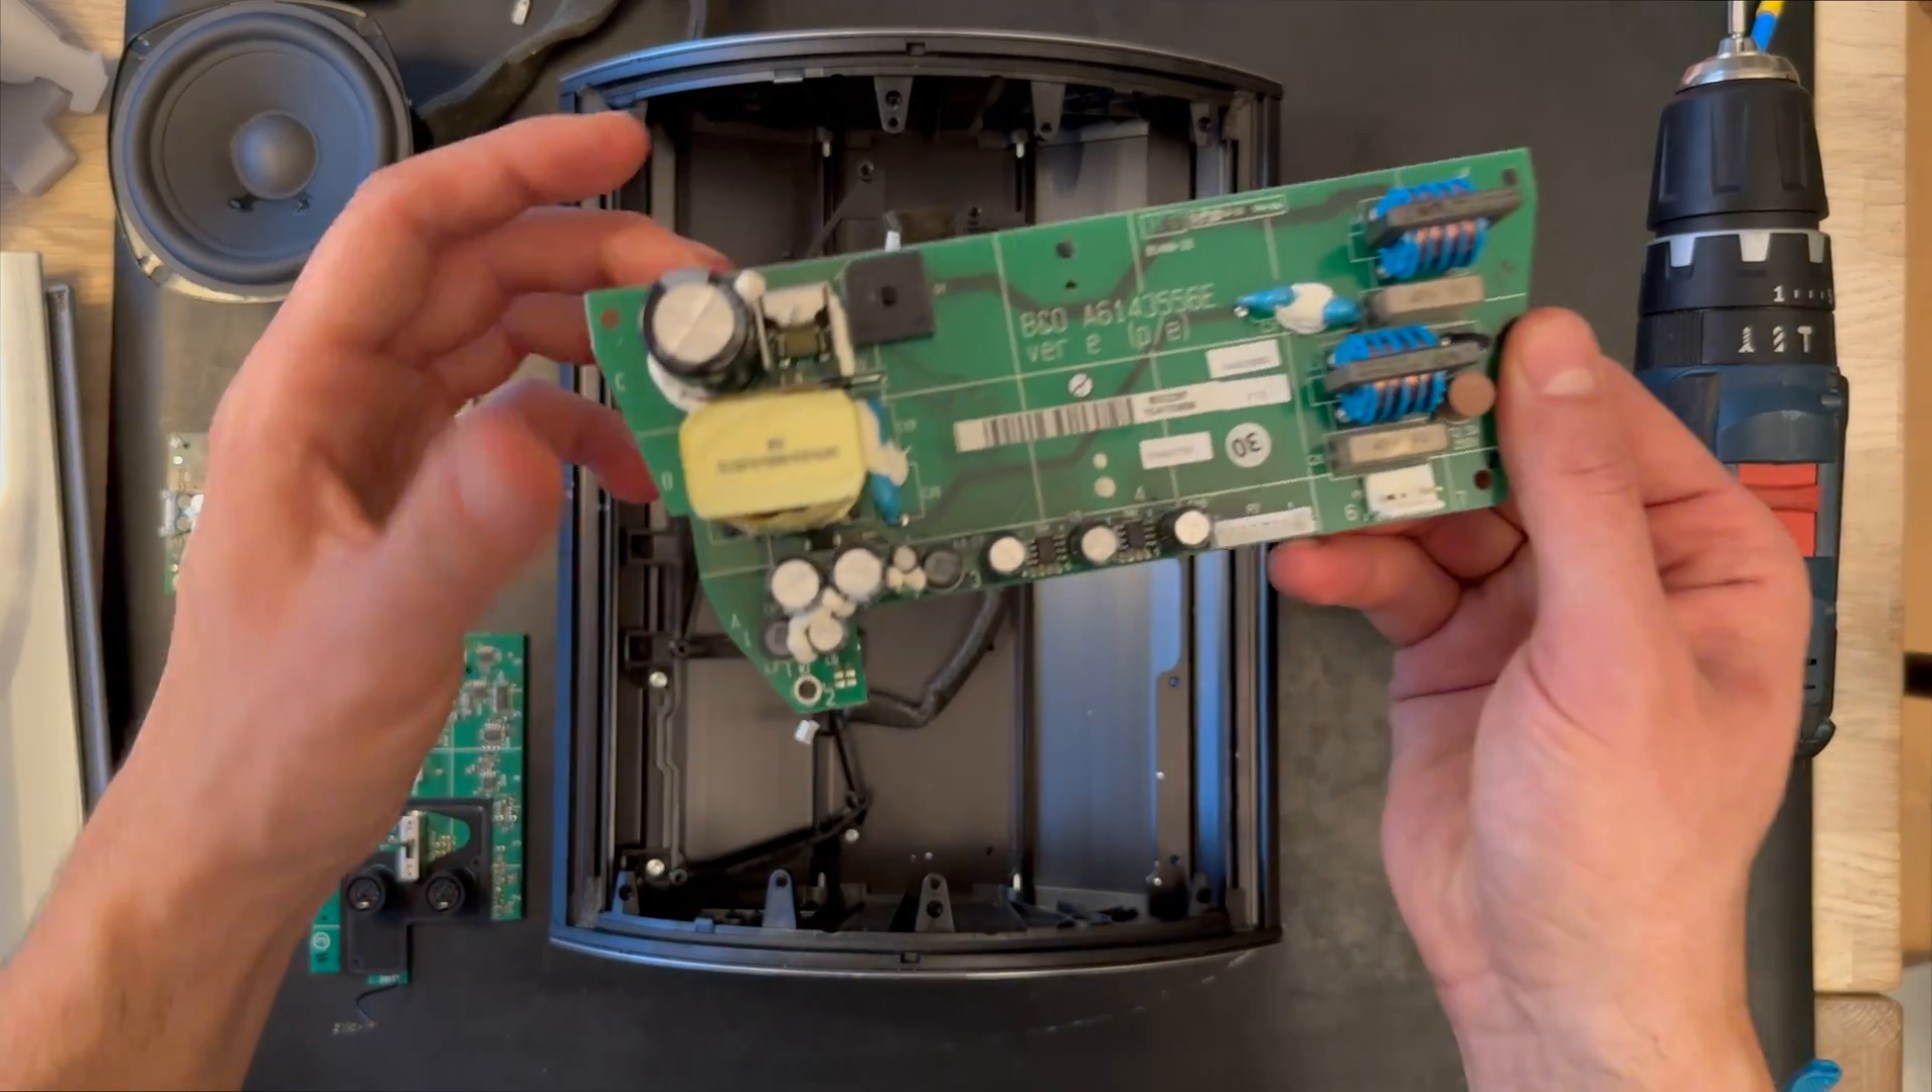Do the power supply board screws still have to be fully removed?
No.